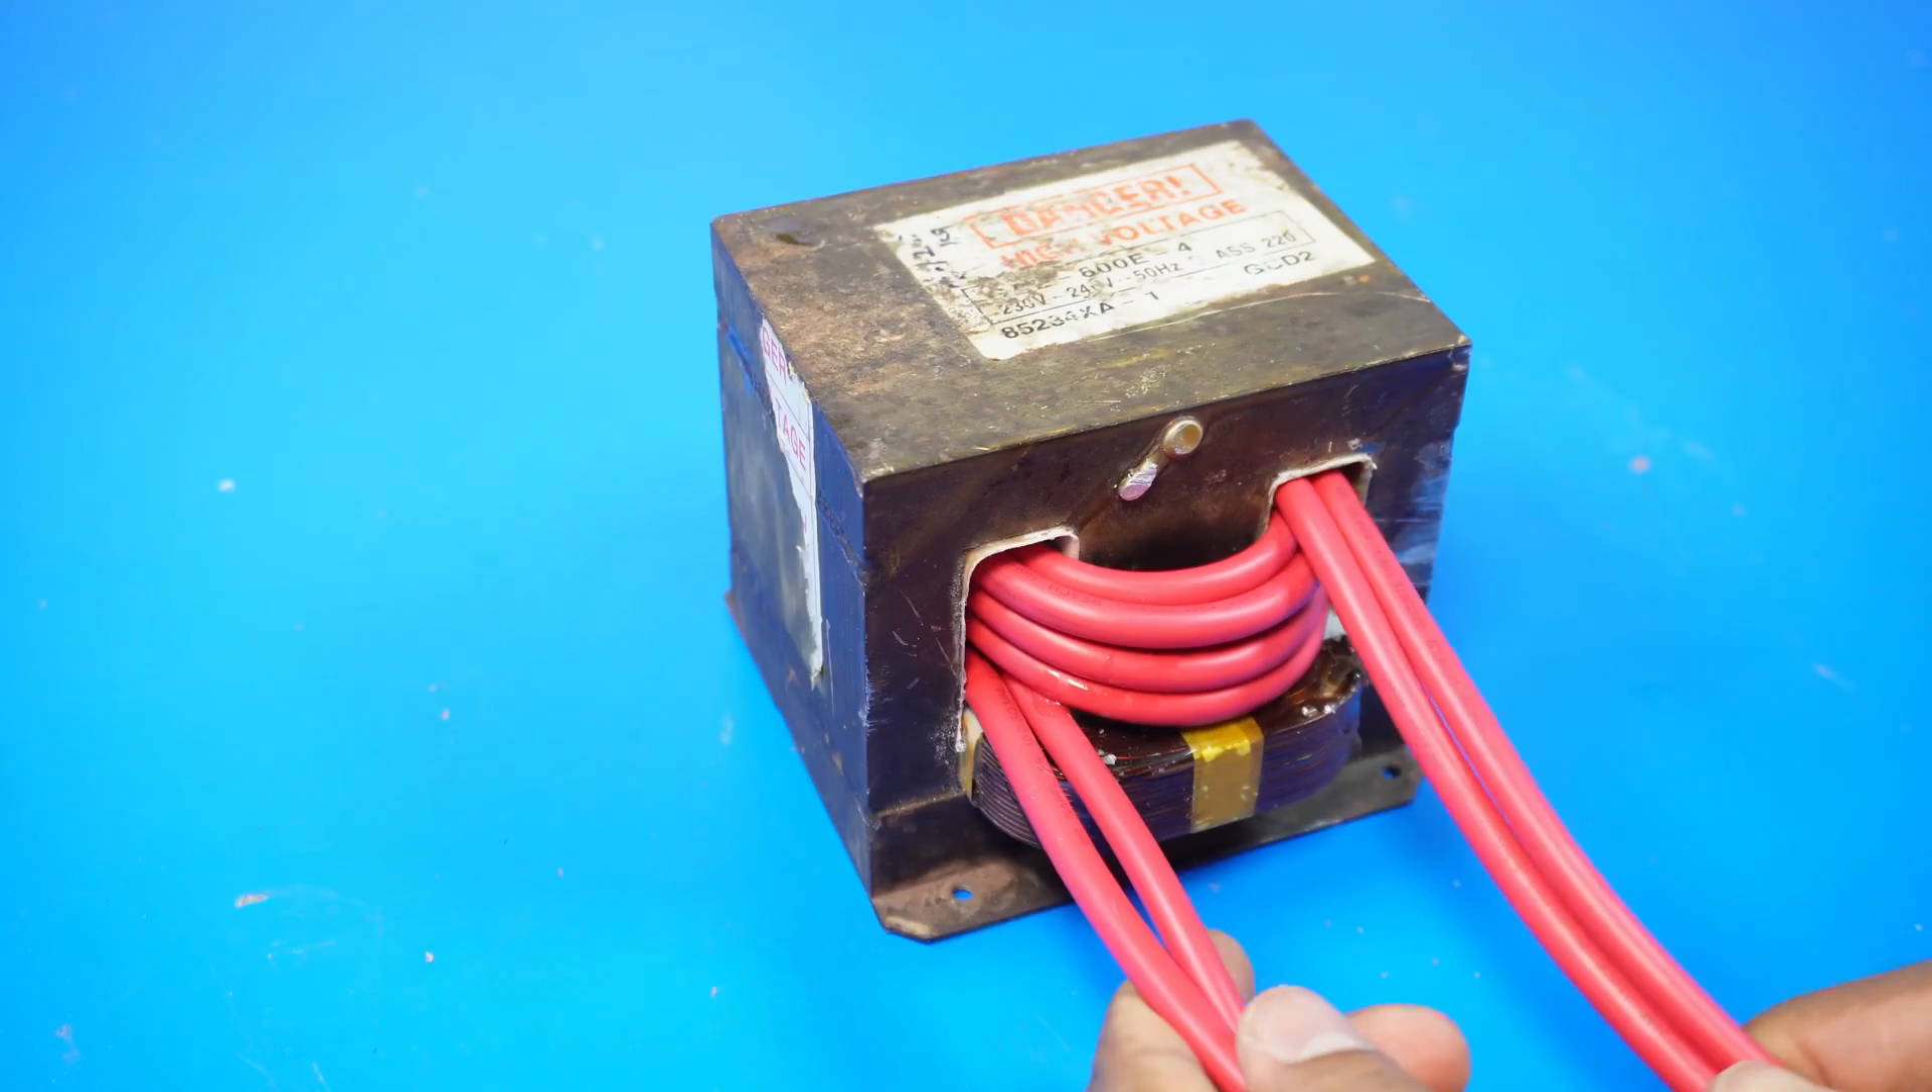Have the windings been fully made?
Yes.